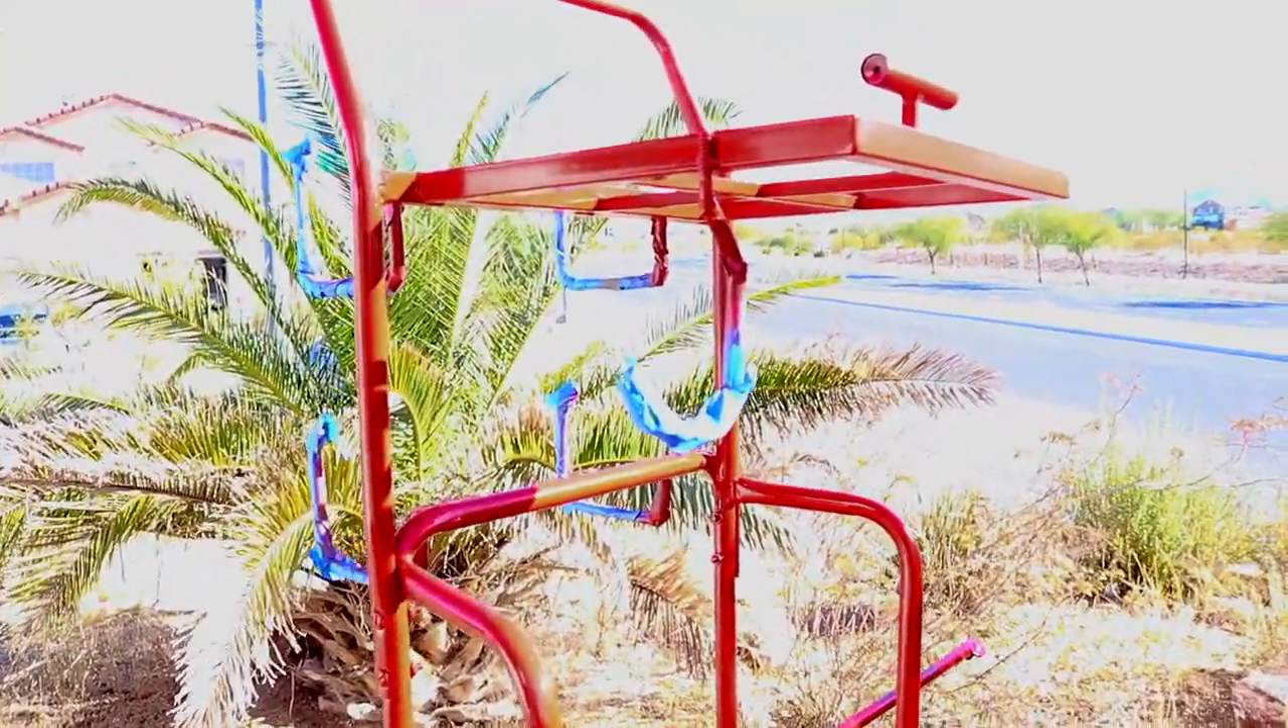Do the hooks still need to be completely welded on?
No.